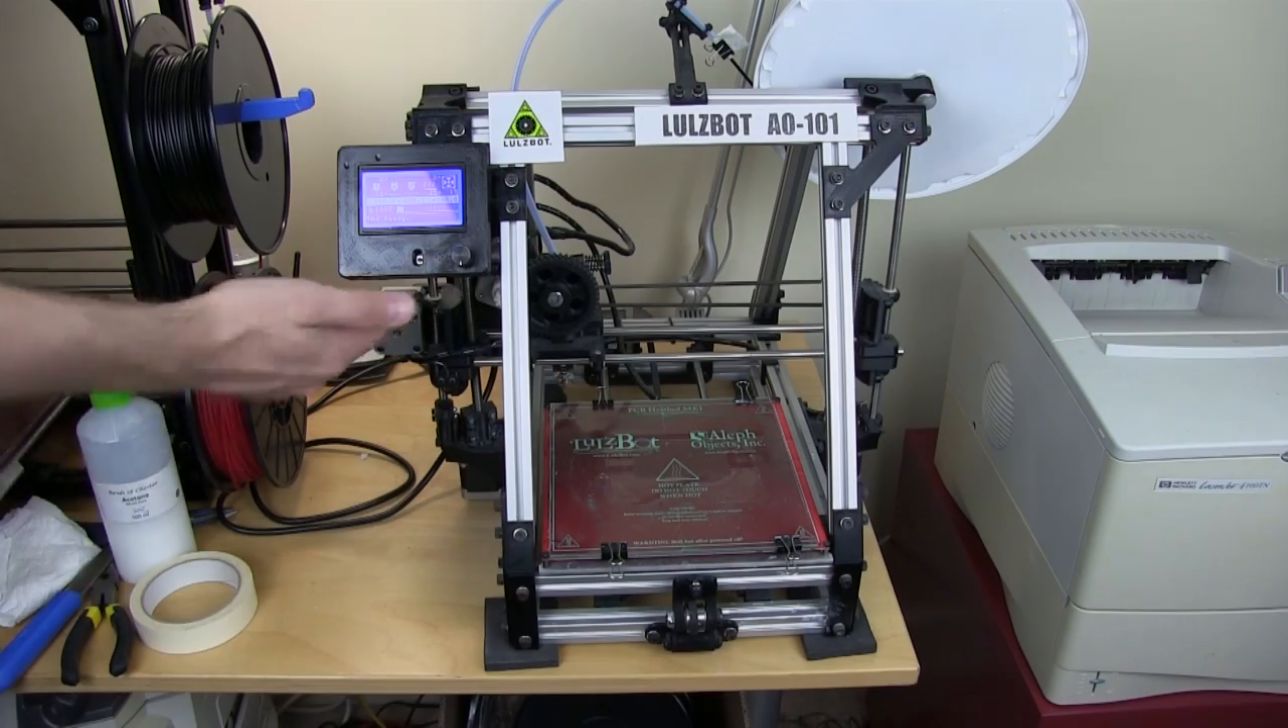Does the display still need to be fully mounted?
No.